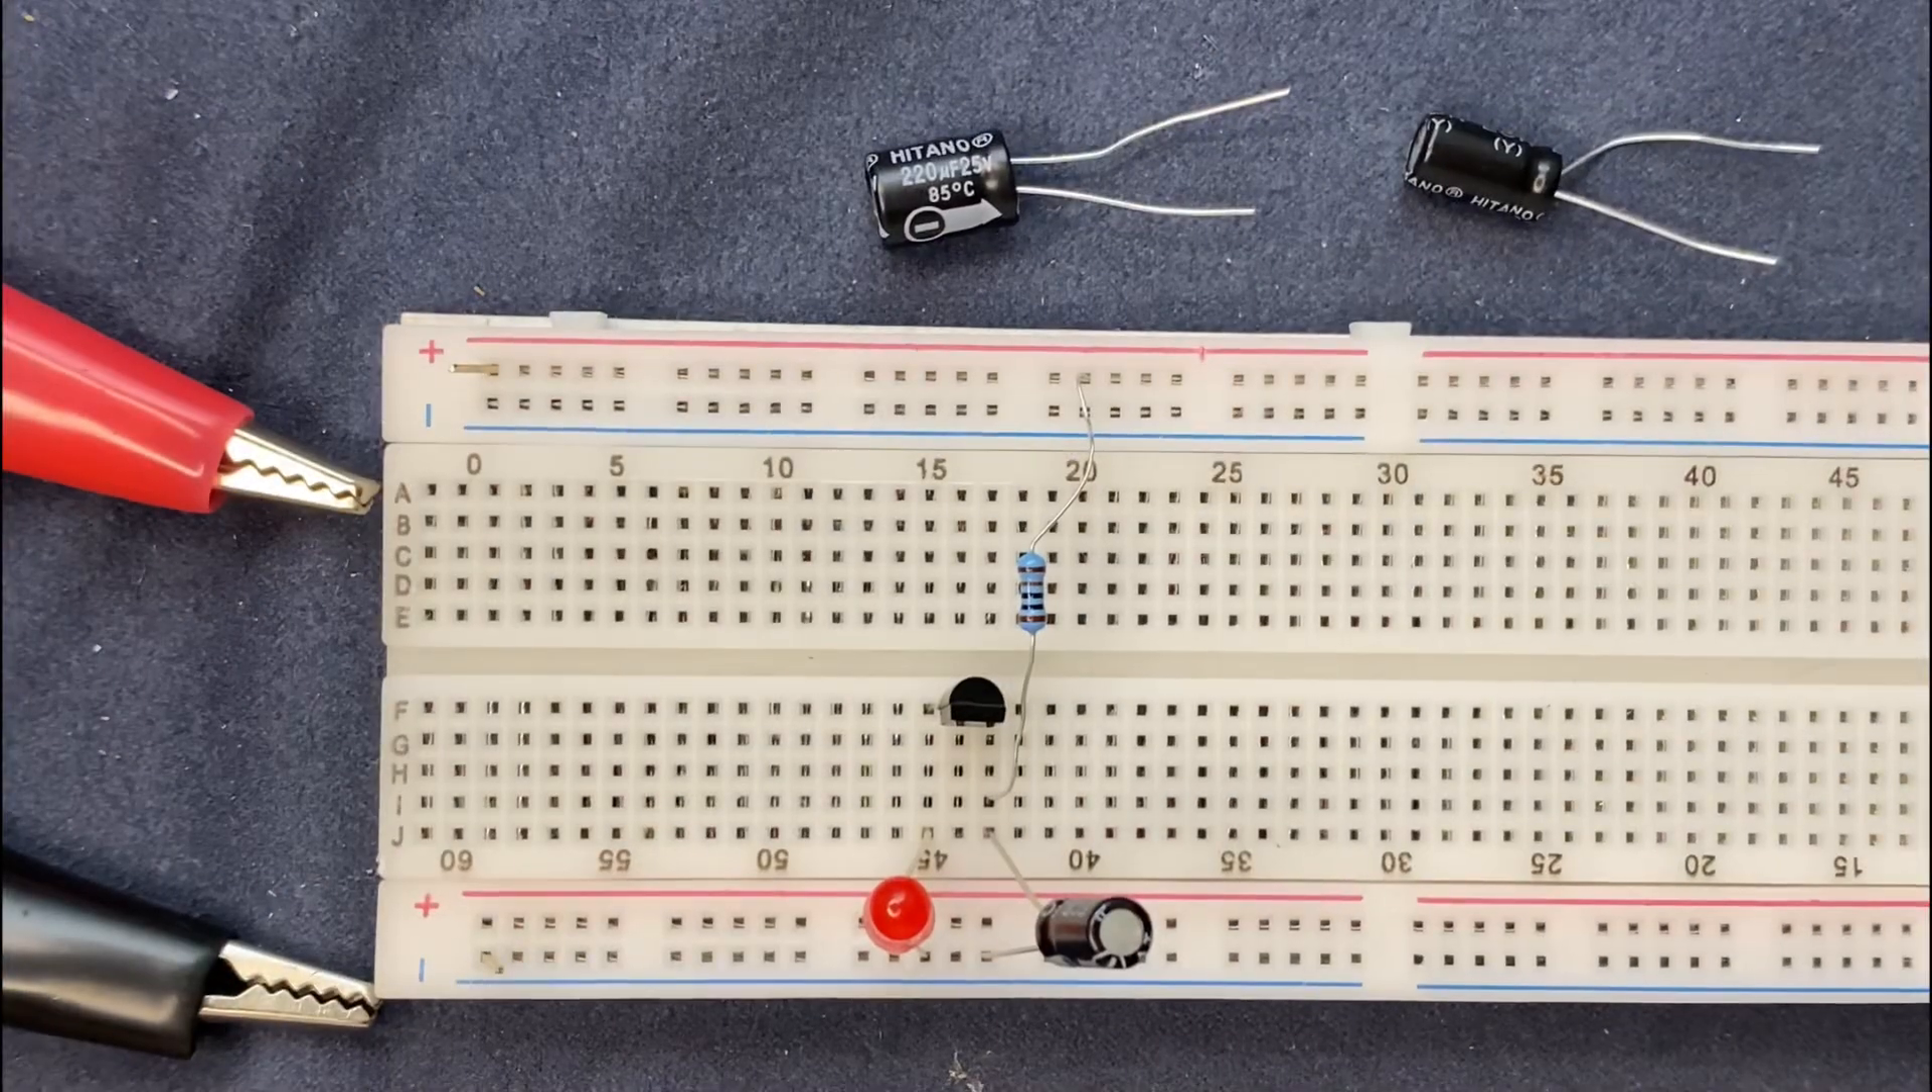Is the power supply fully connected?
No.